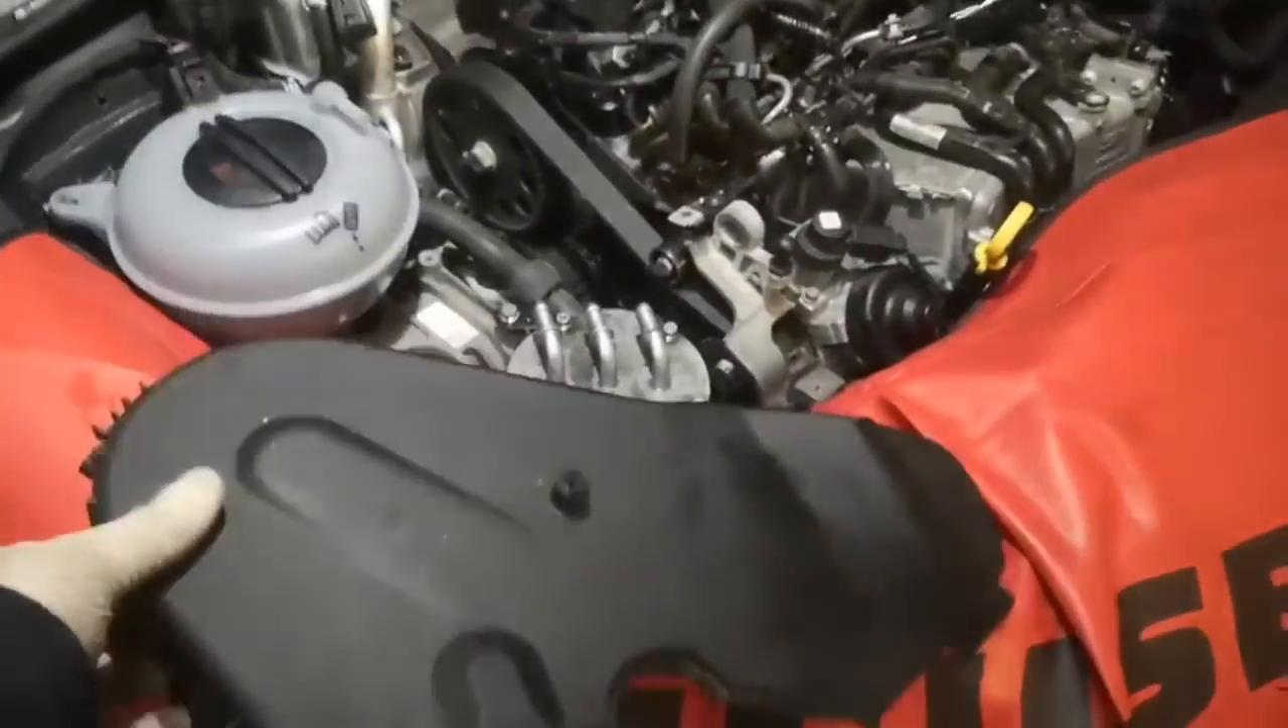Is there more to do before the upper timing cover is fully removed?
No.